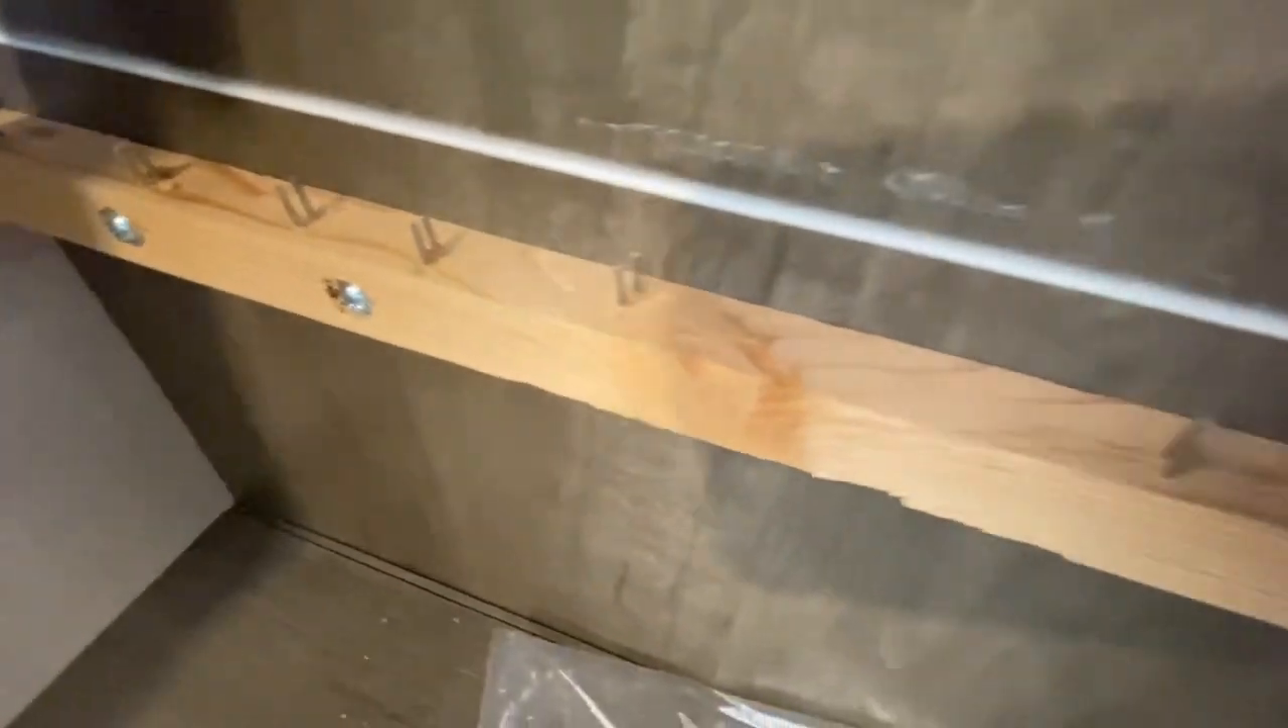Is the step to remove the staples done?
No.